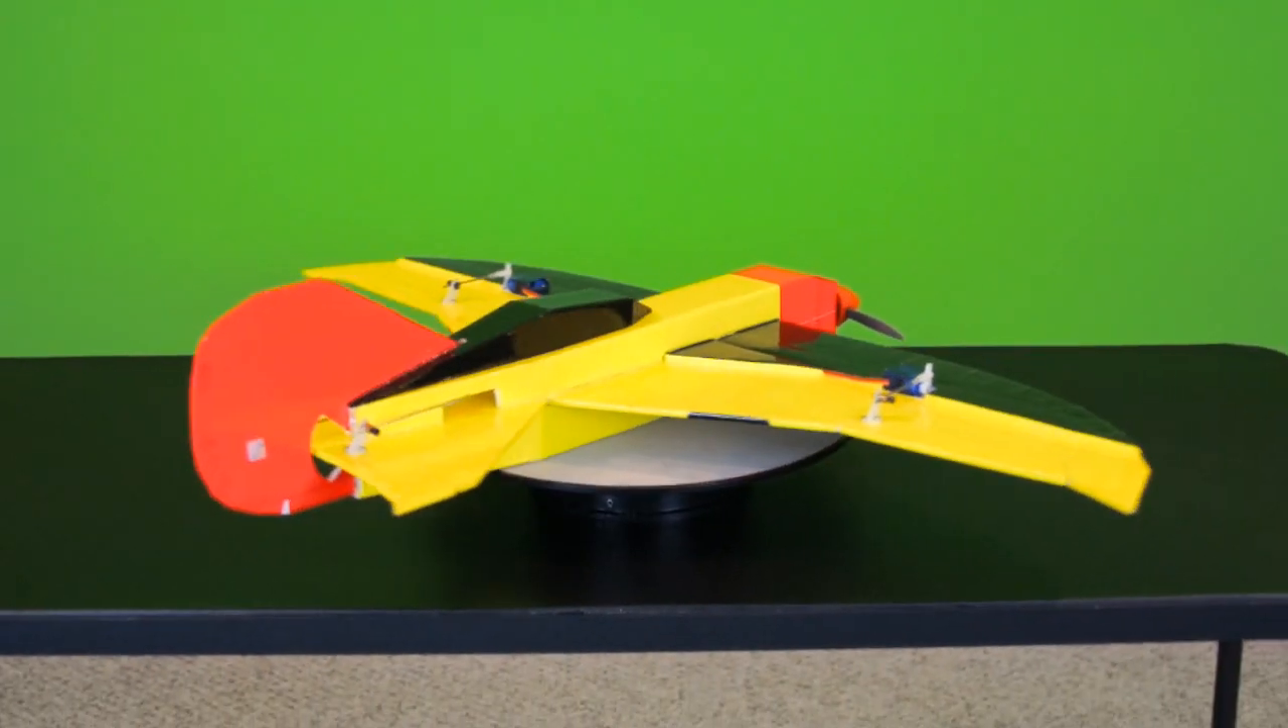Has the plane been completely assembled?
Yes.